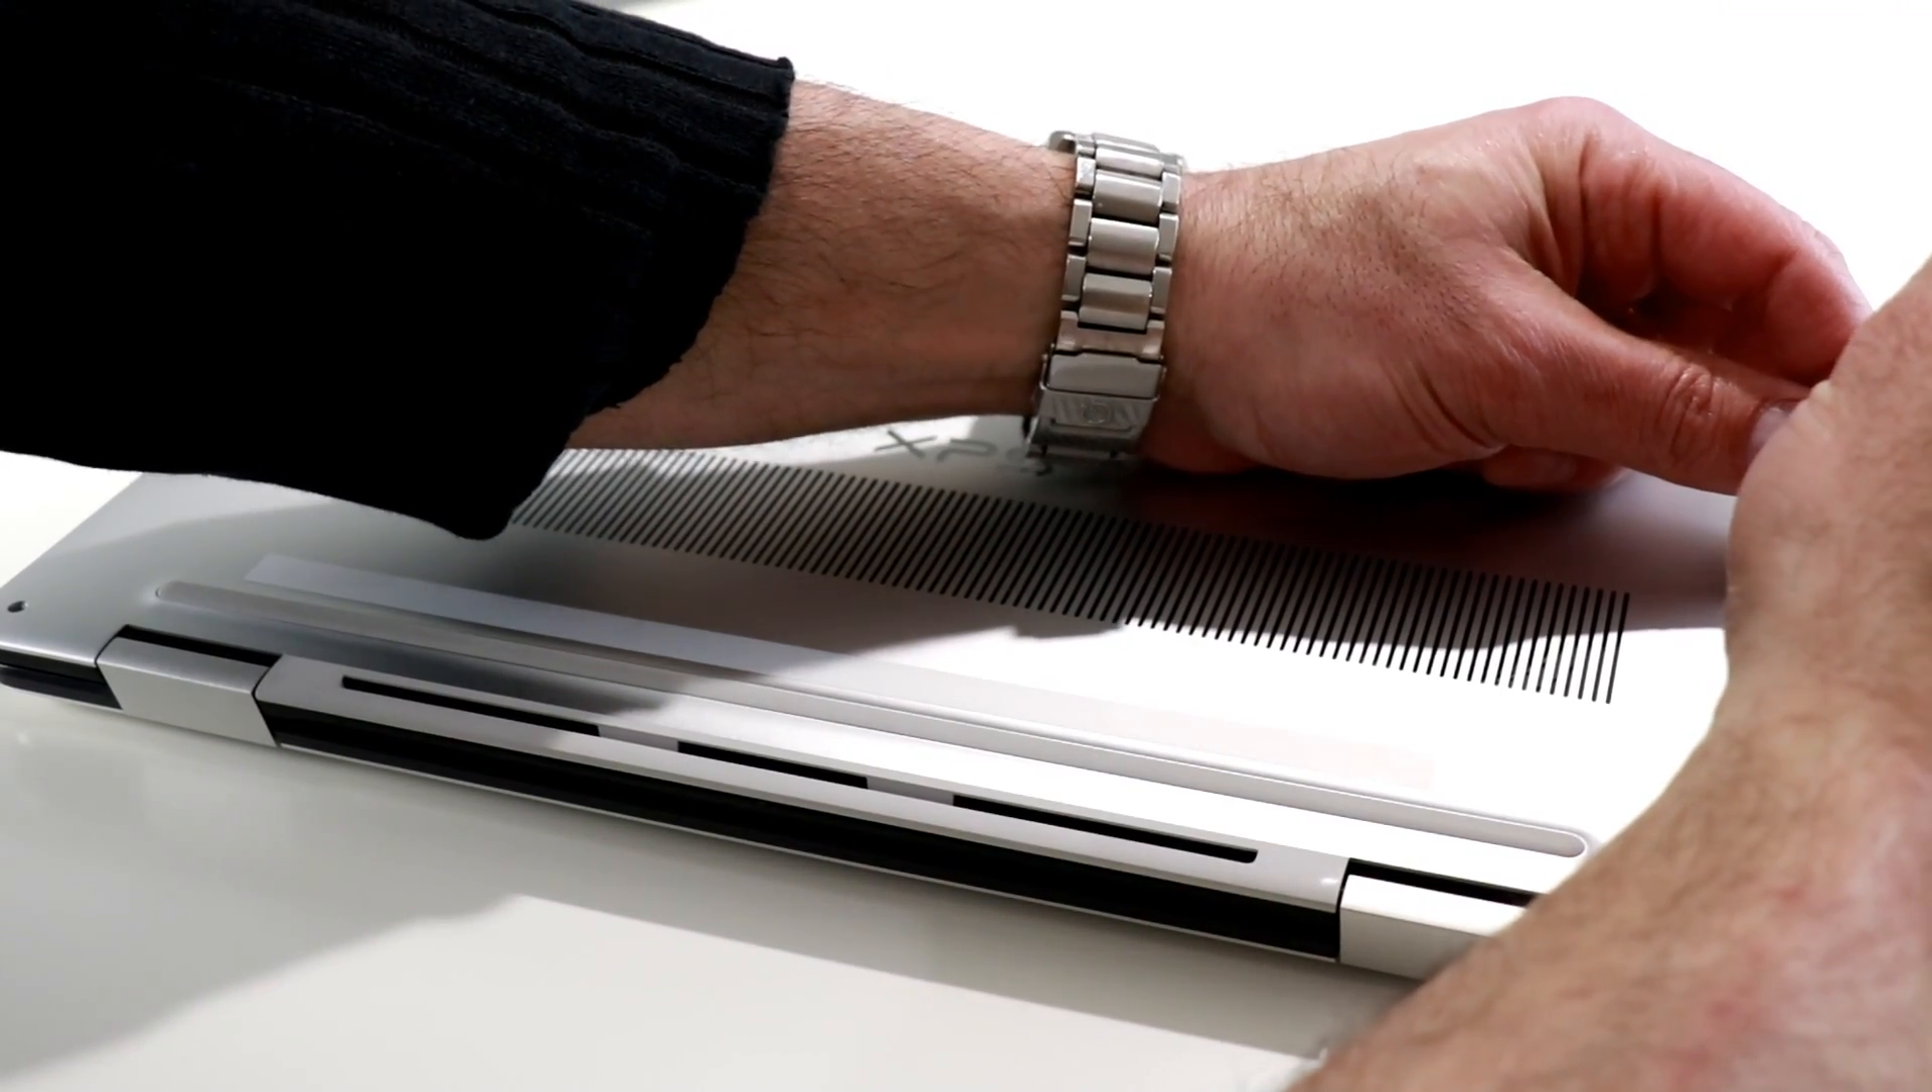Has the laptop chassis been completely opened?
No.